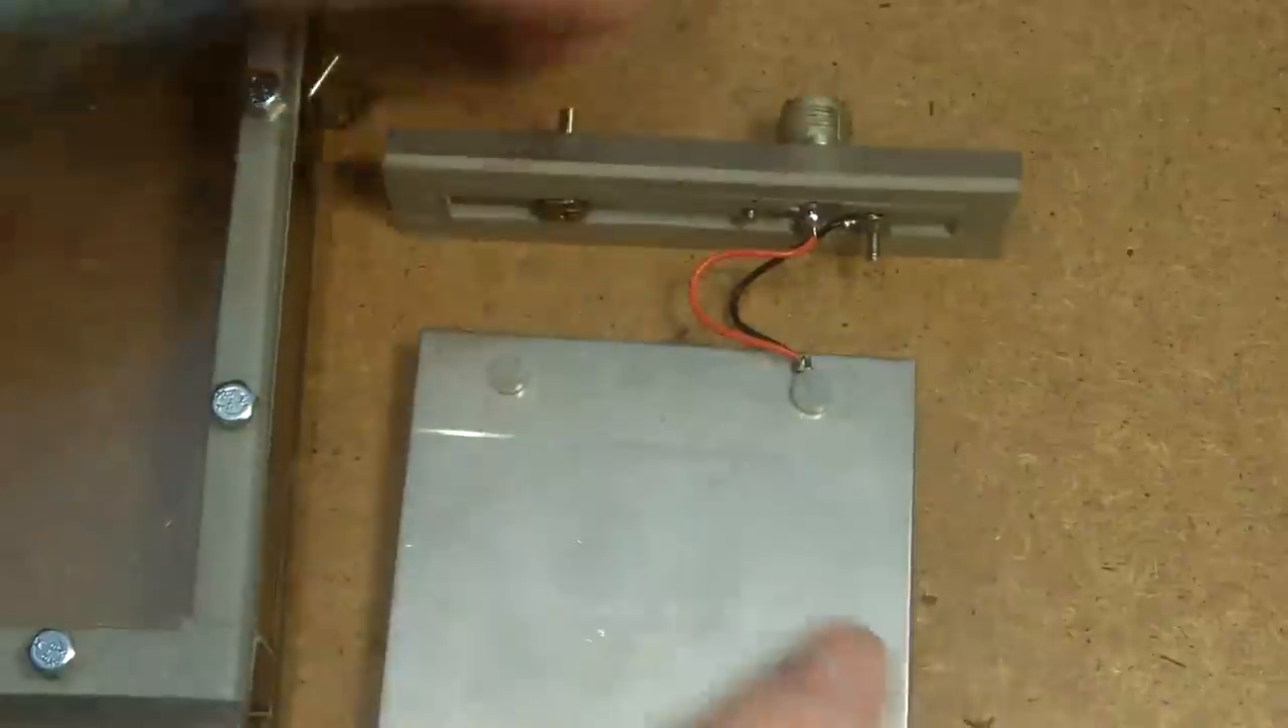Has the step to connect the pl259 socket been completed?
Yes.